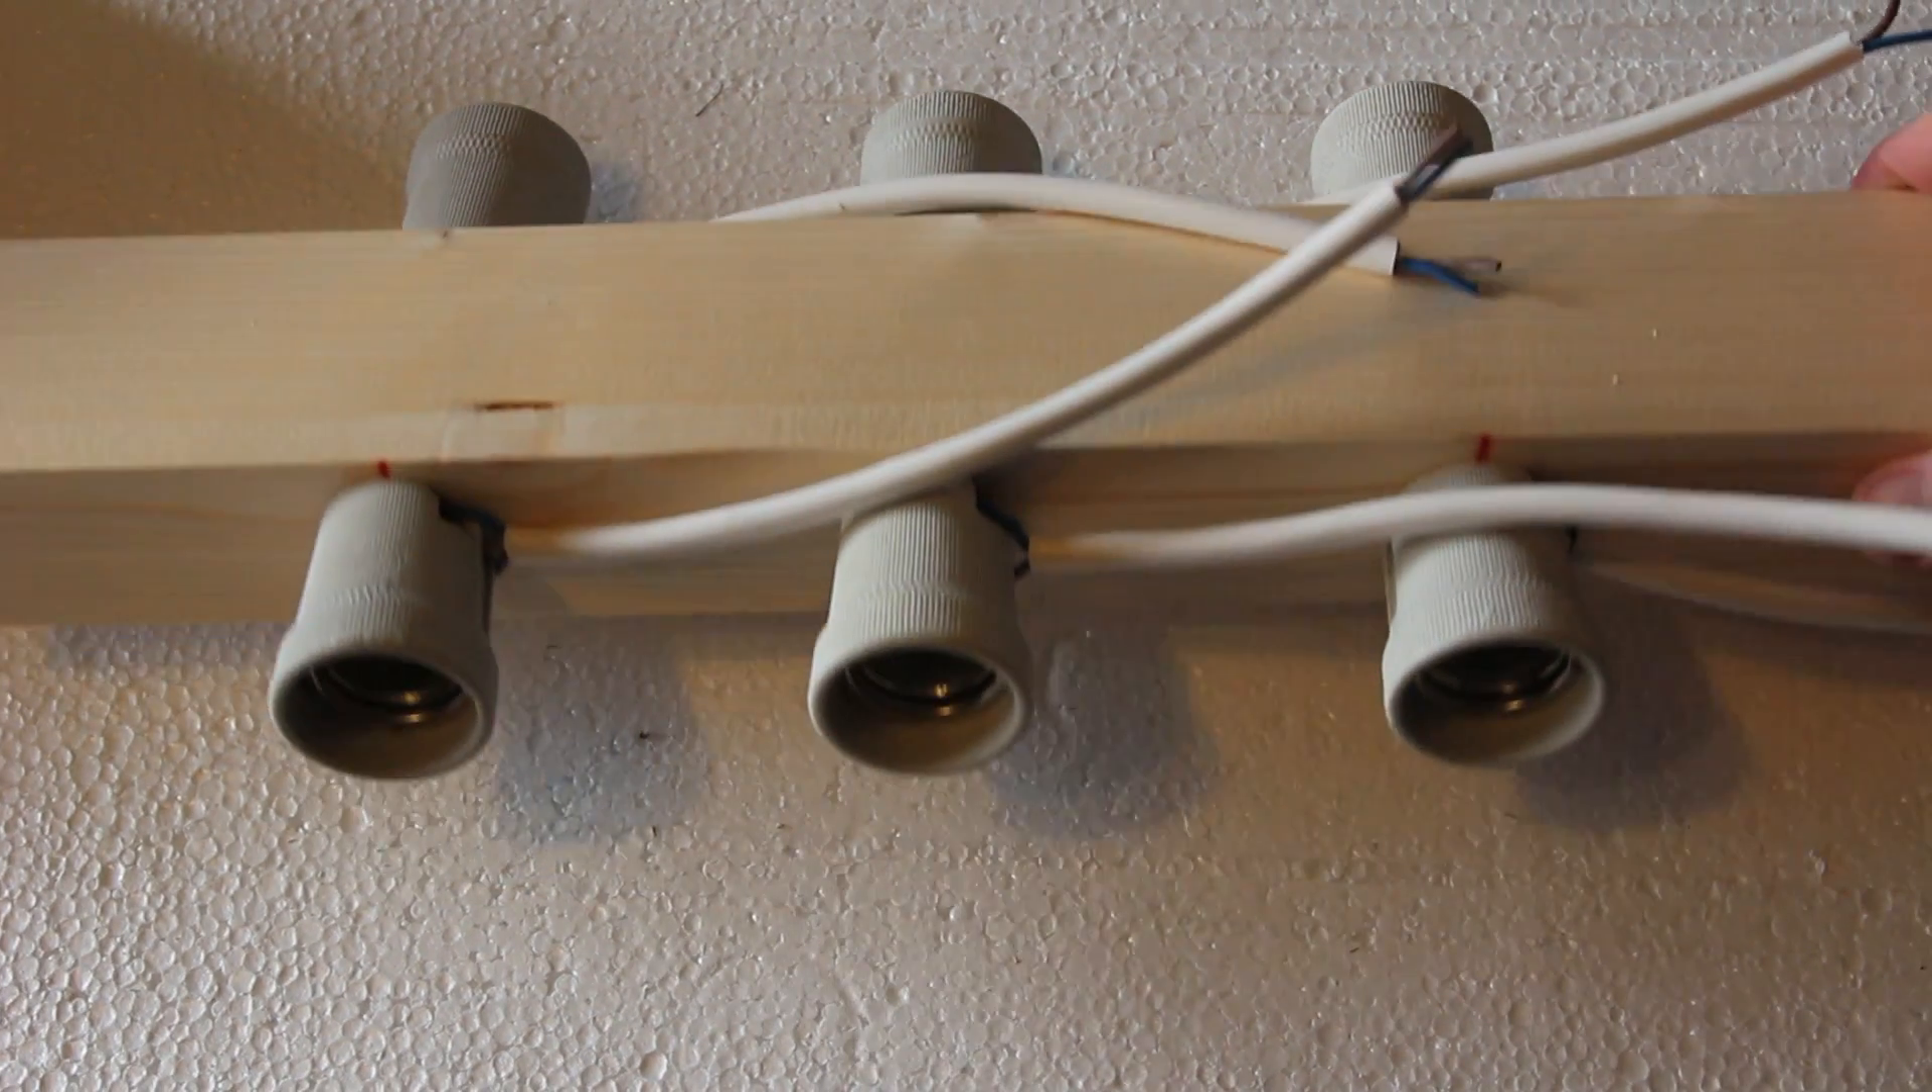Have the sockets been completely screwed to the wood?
Yes.